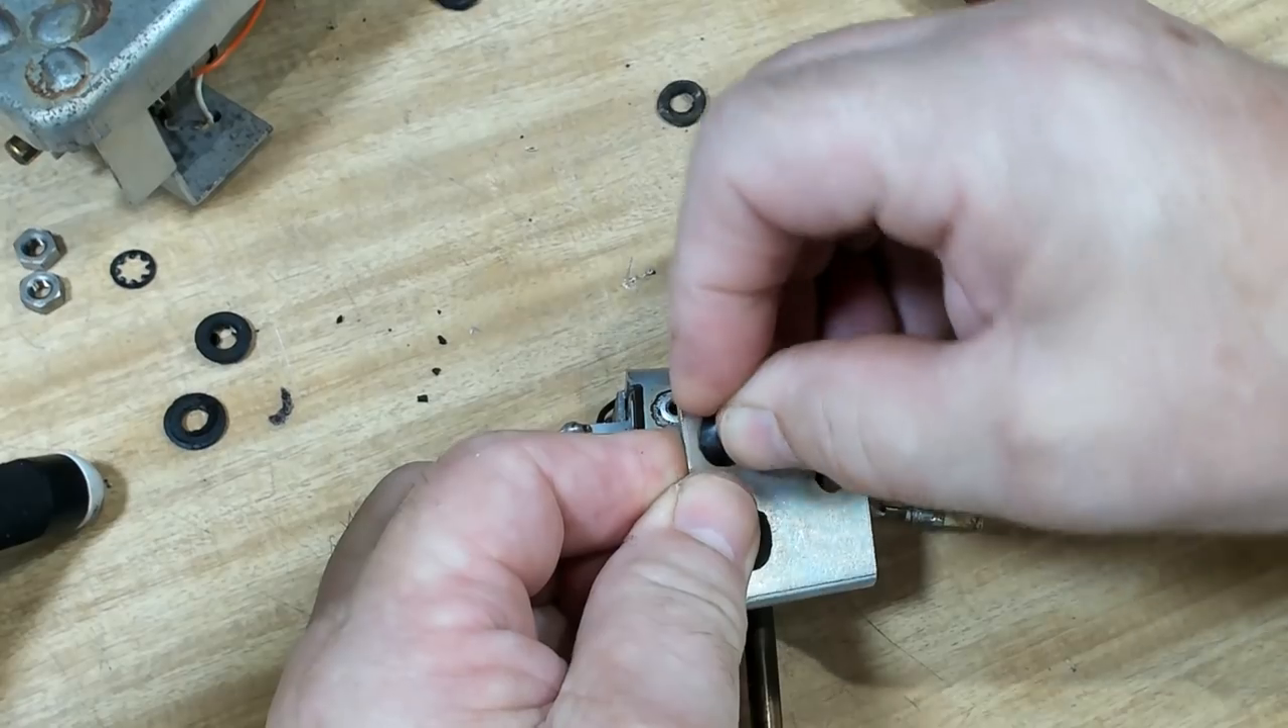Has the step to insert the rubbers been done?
No.